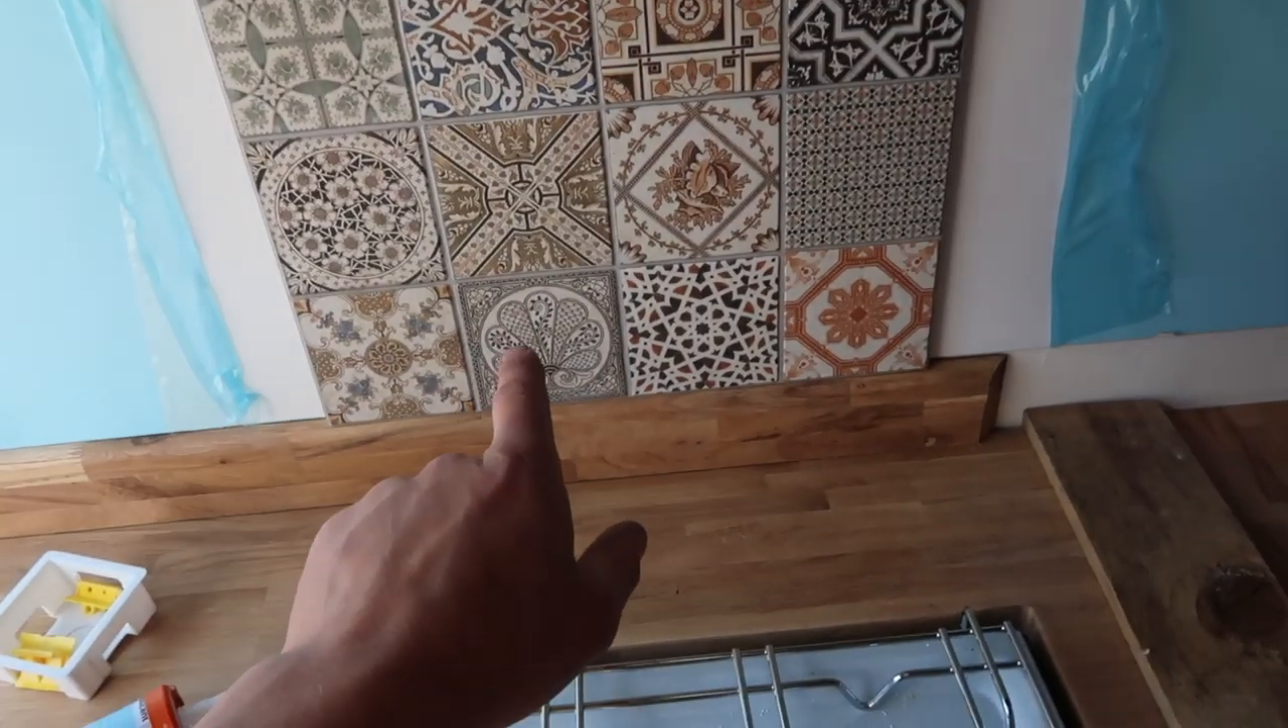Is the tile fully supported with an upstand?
Yes.